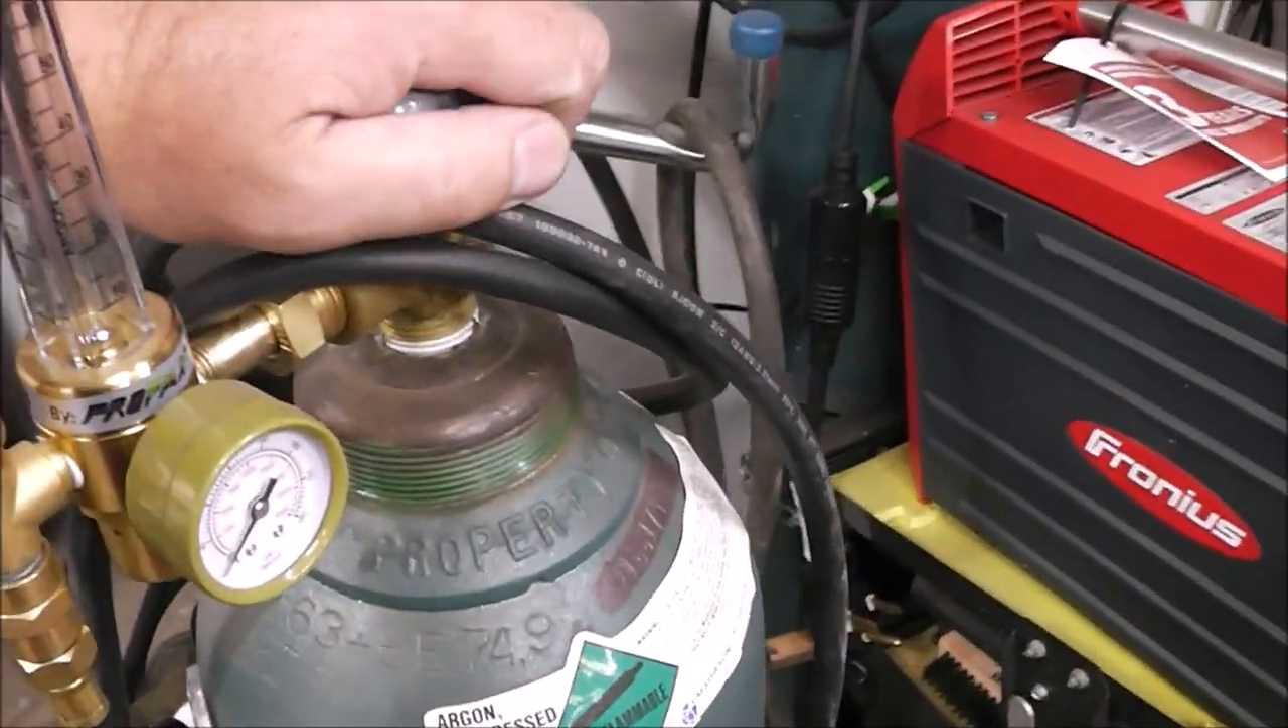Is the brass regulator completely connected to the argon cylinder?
Yes.